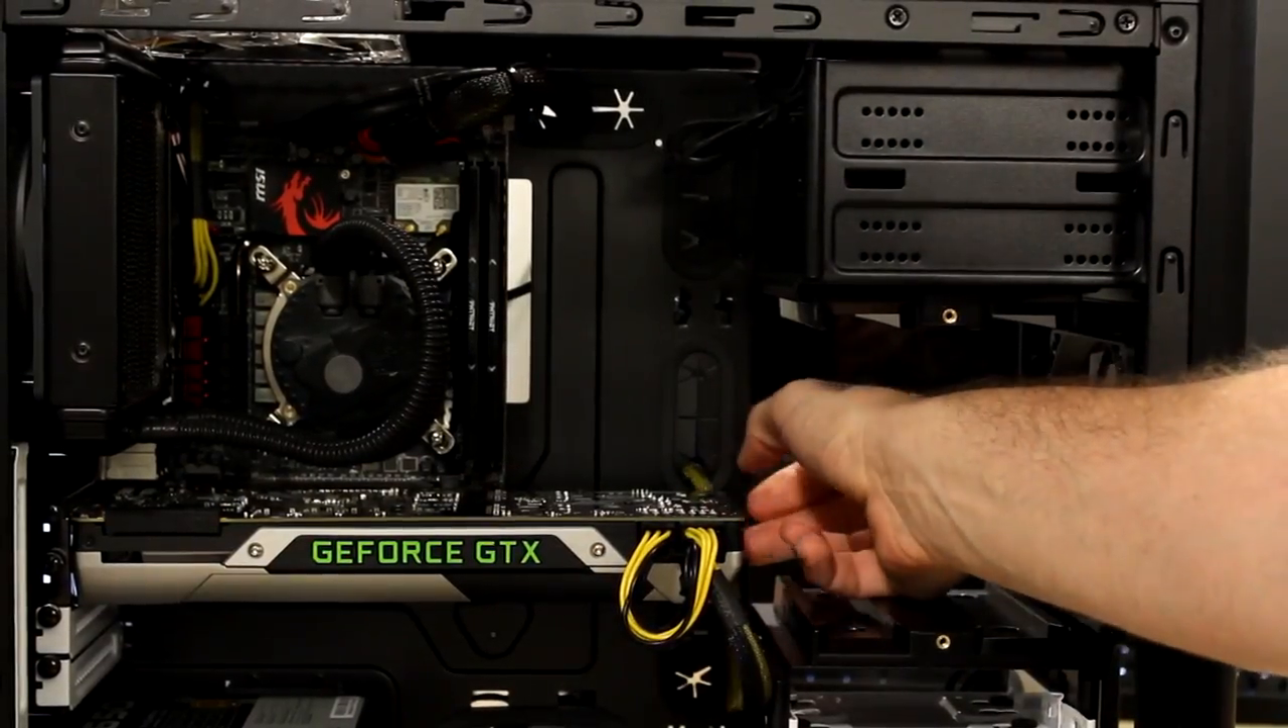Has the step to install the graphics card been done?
Yes.